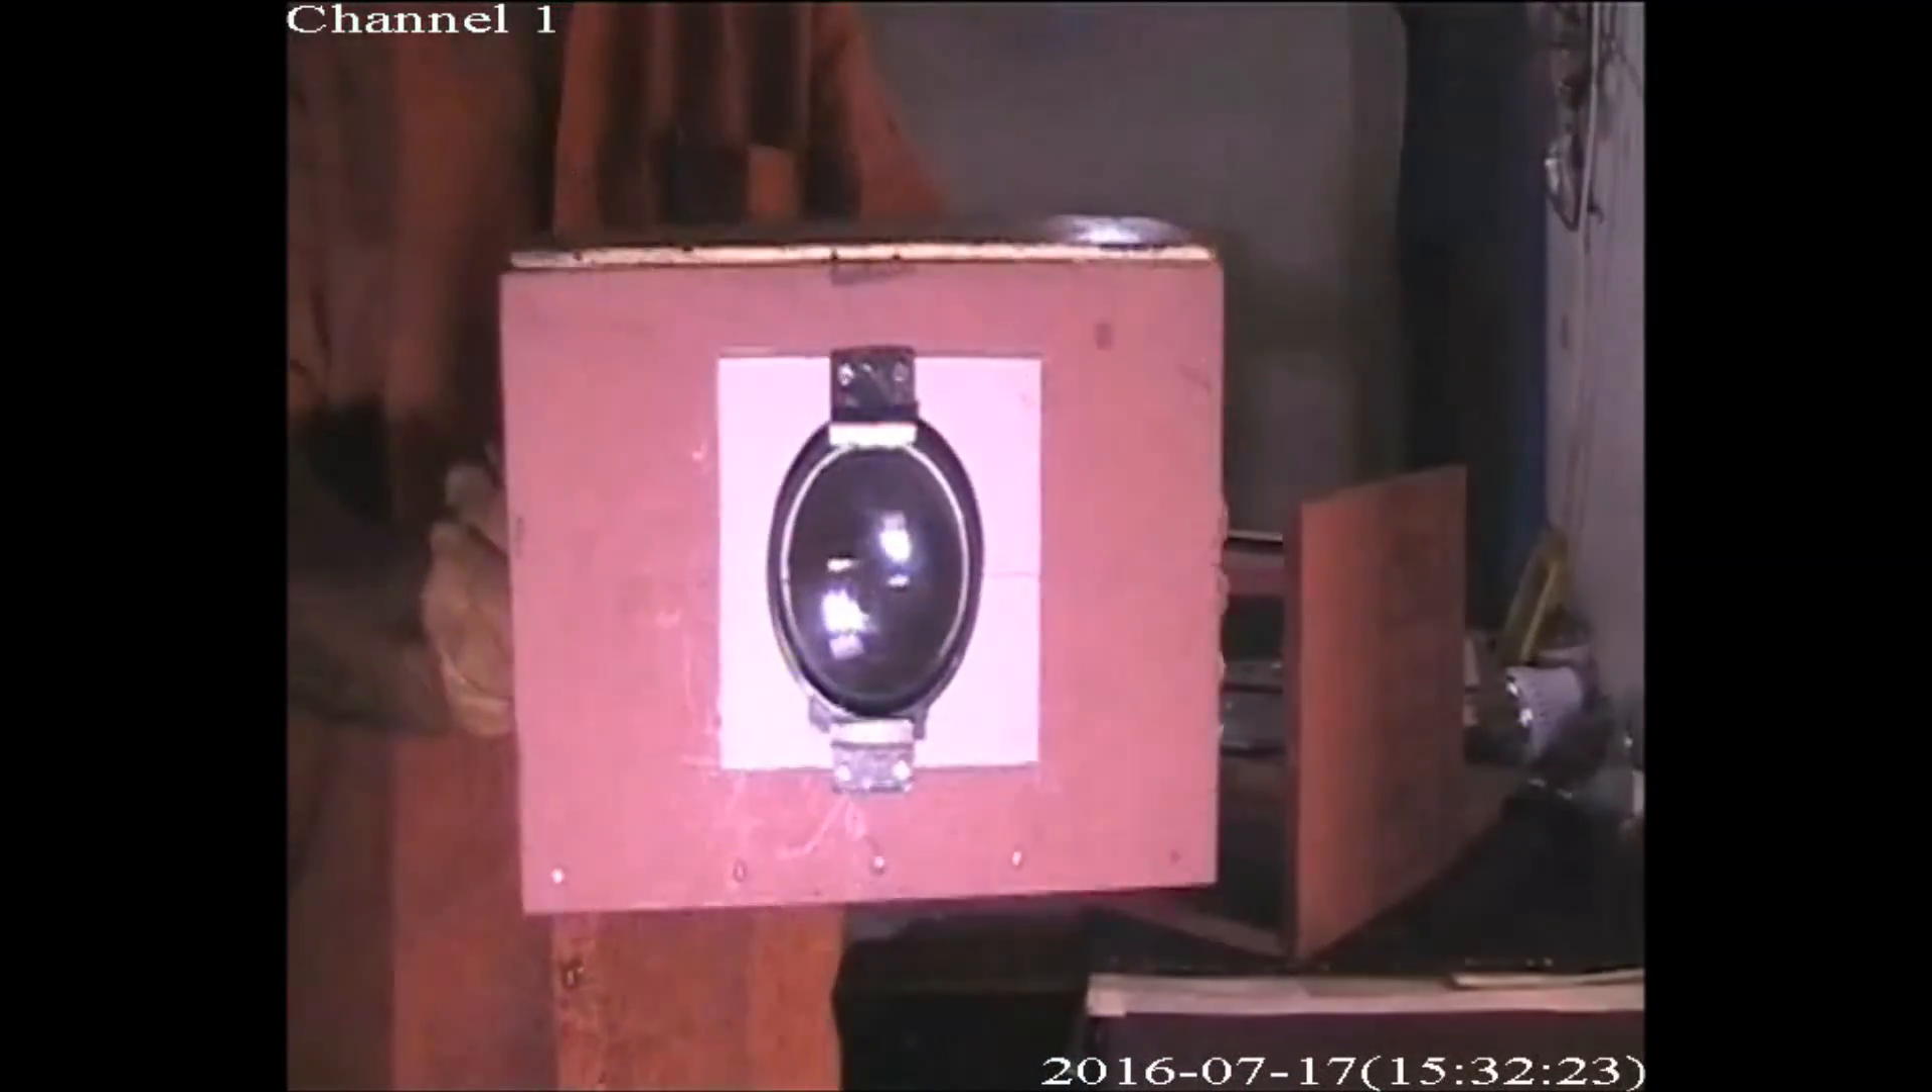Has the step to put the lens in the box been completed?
Yes.